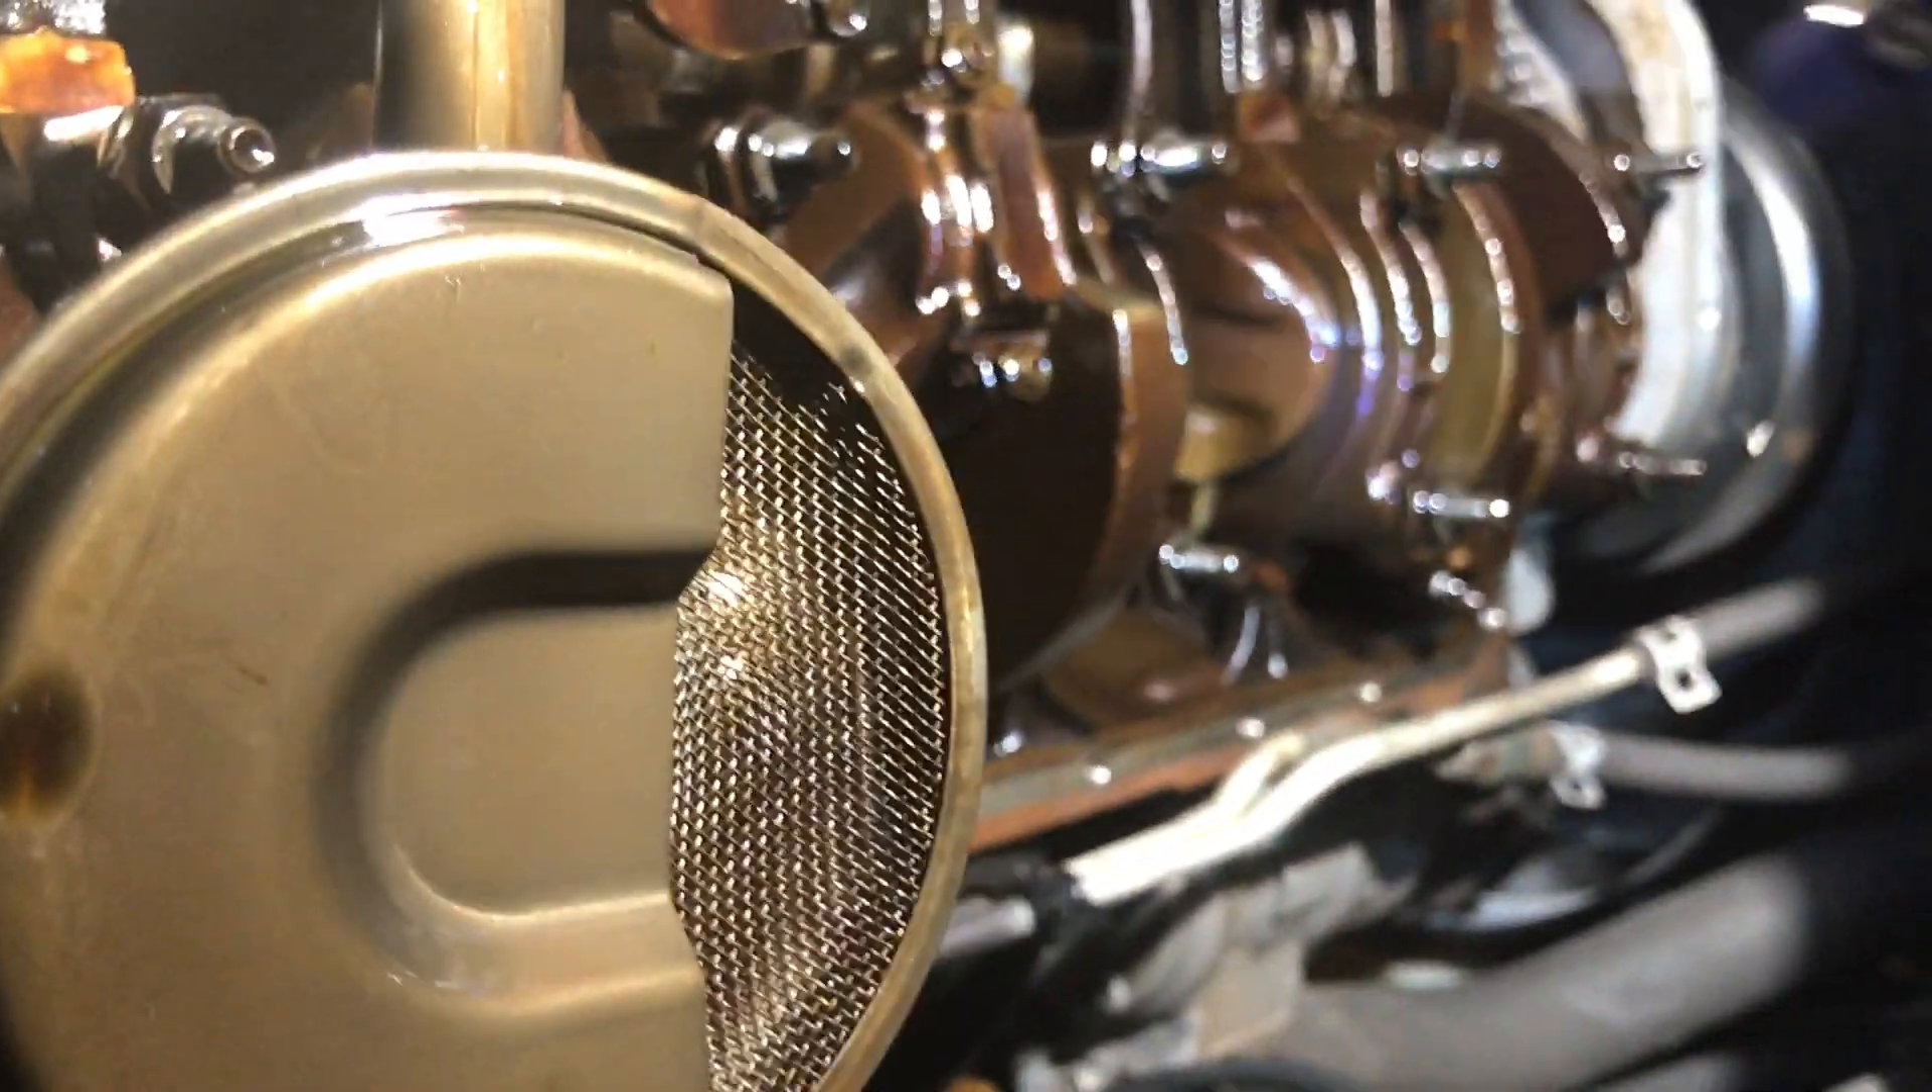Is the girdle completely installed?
No.